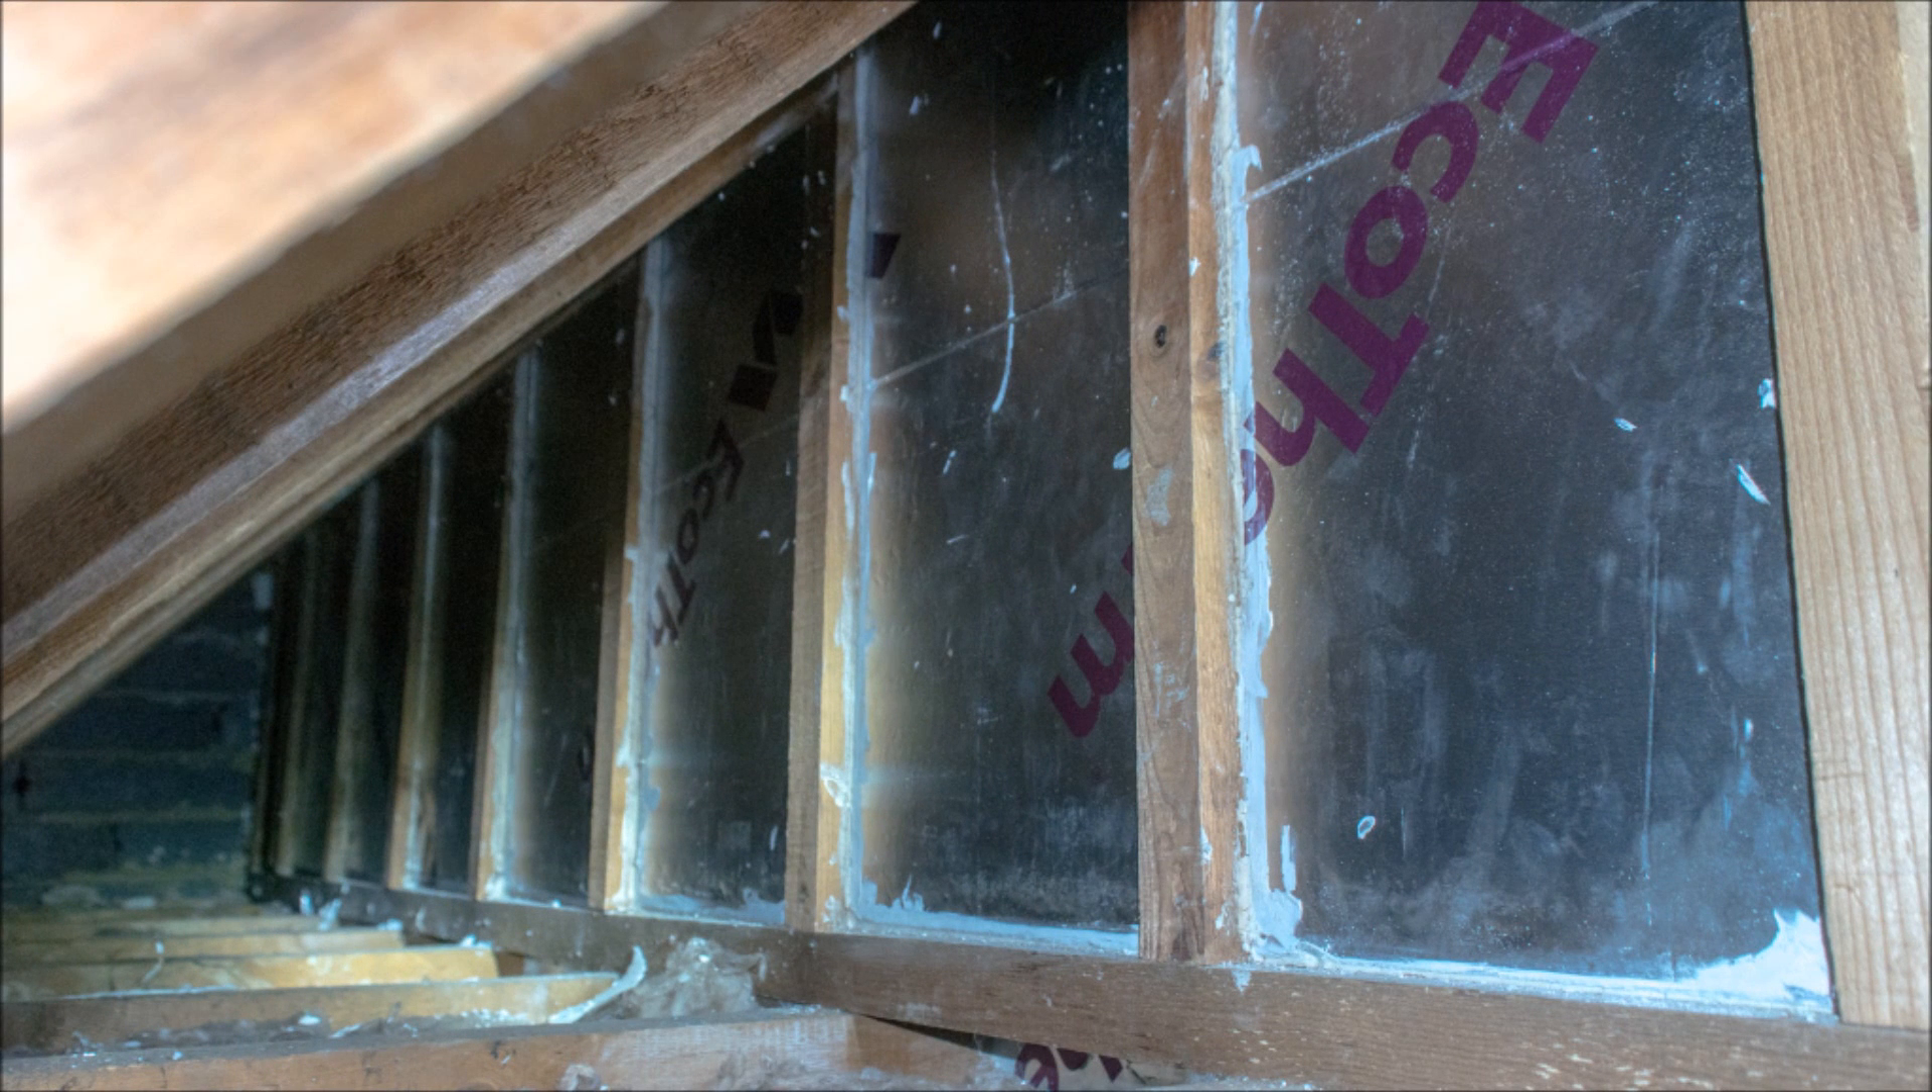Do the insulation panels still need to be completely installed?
No.